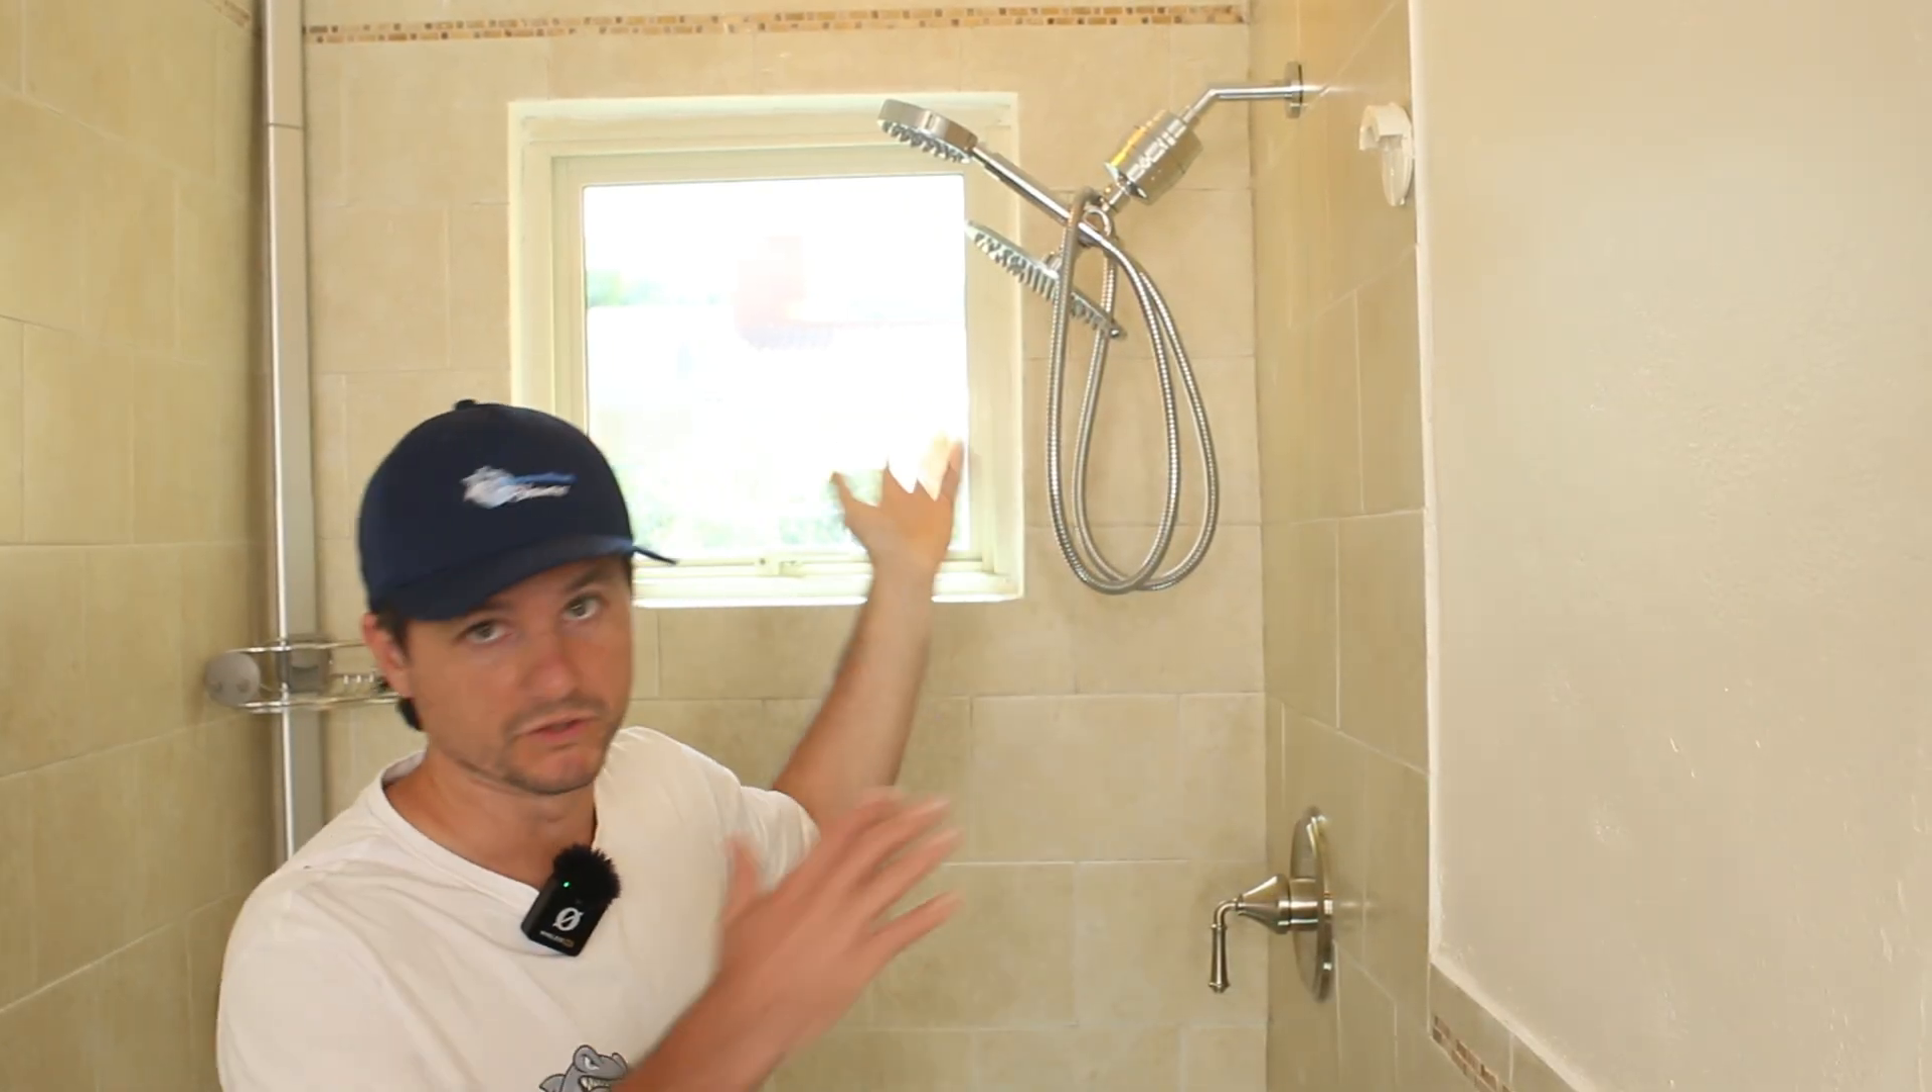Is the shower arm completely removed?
No.